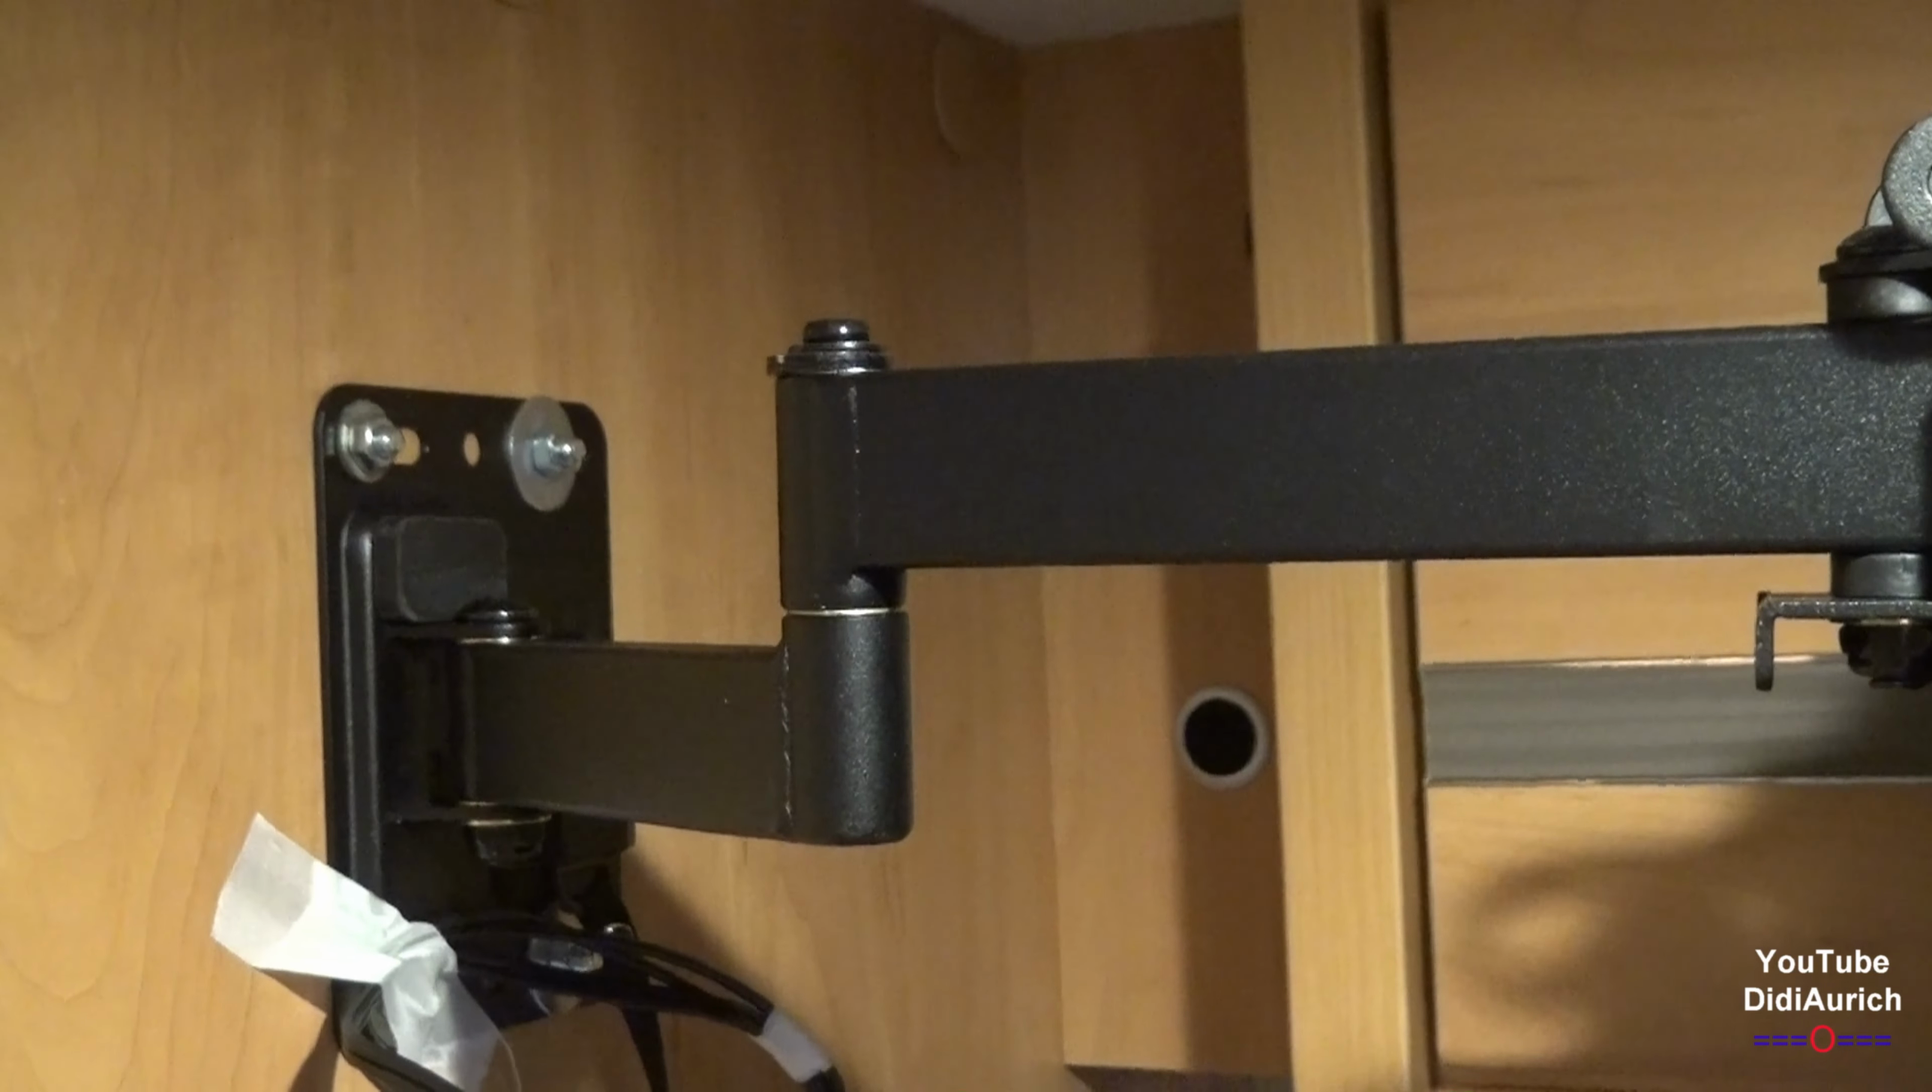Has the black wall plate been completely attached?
Yes.